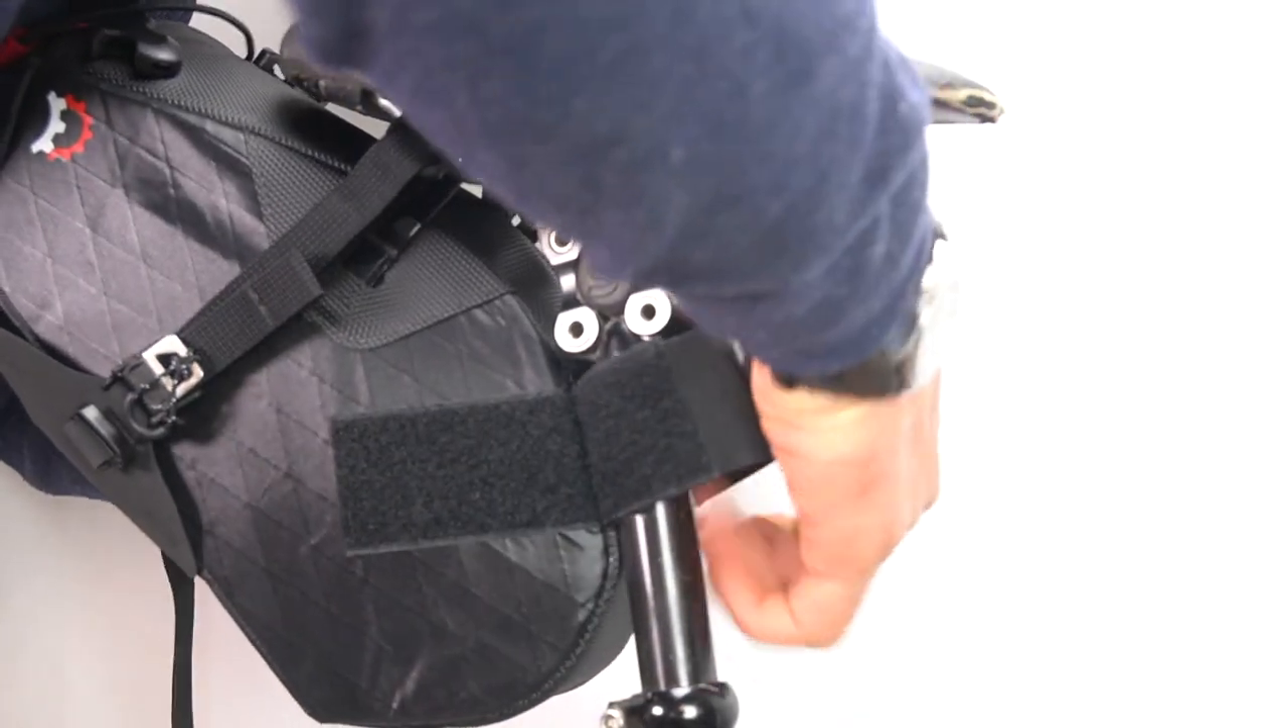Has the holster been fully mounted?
No.